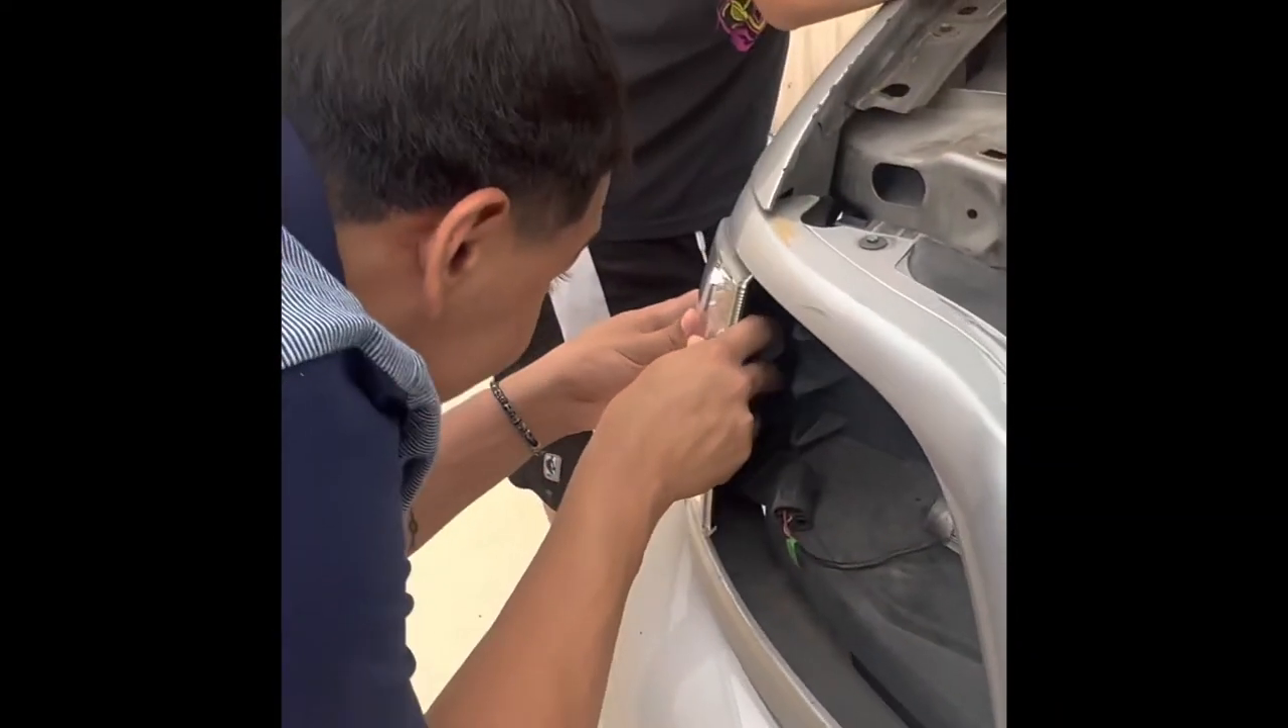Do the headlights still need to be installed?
Yes.